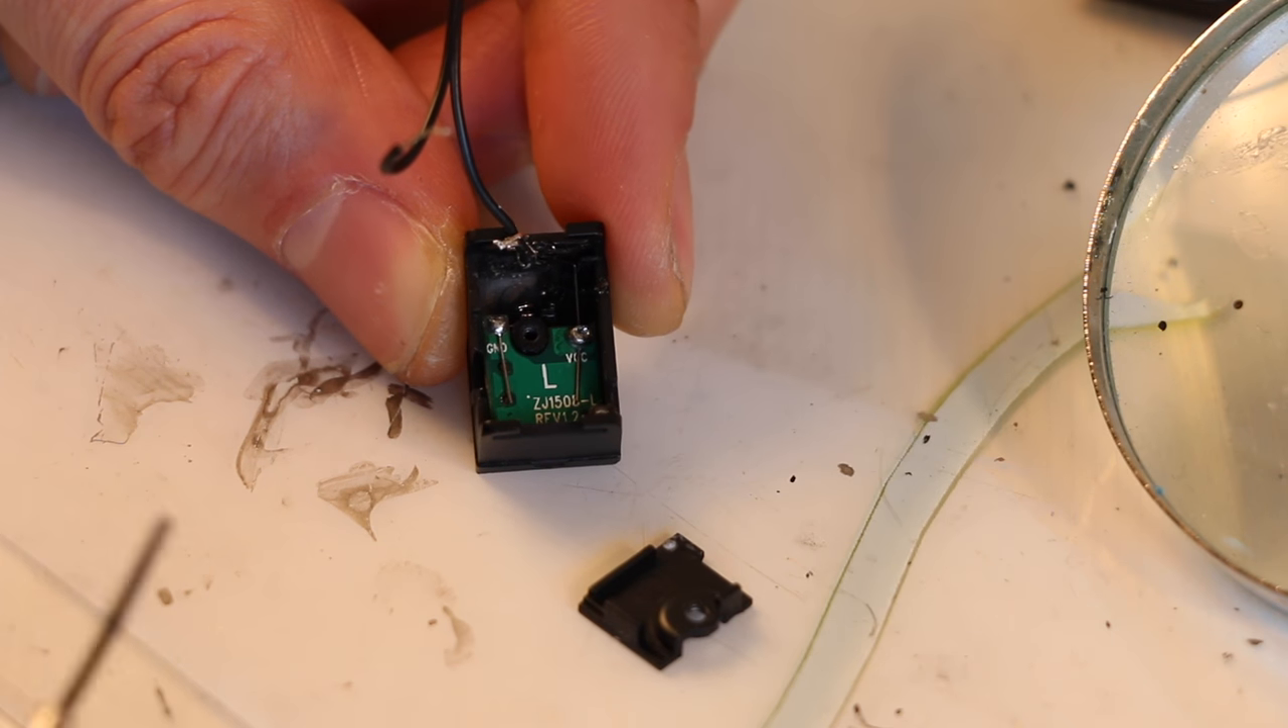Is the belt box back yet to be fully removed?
No.